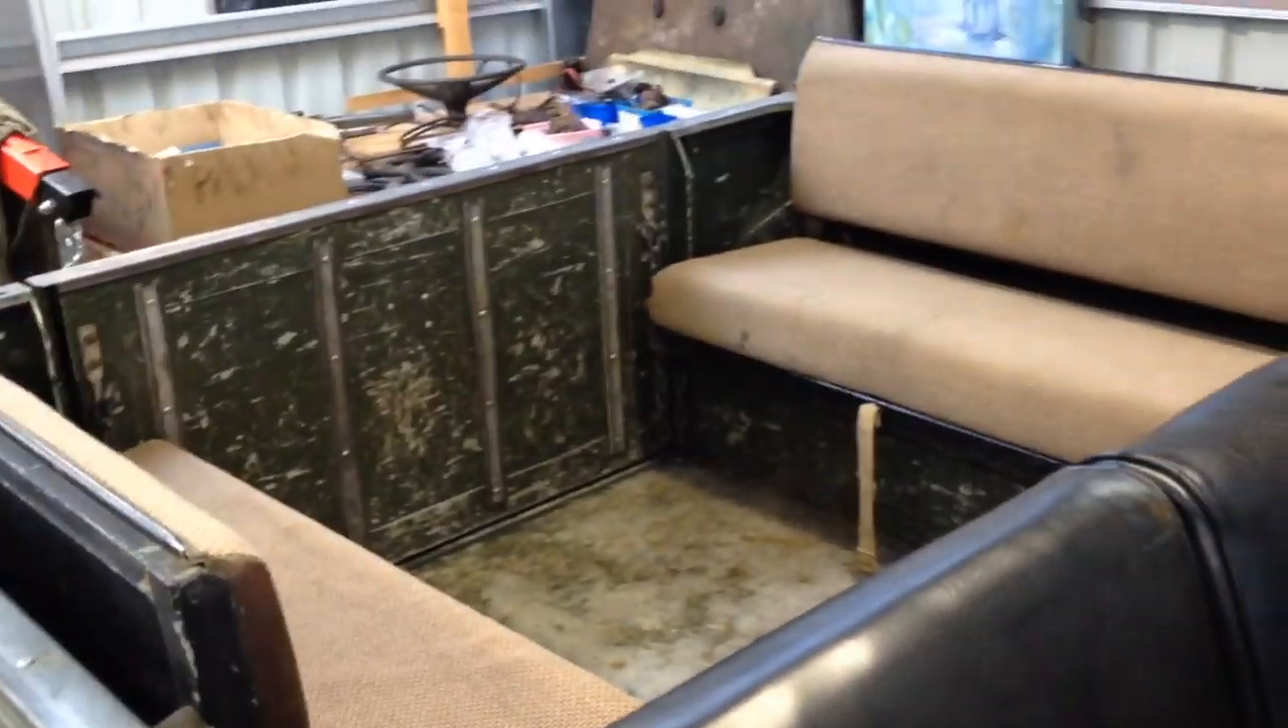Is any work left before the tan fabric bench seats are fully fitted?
No.